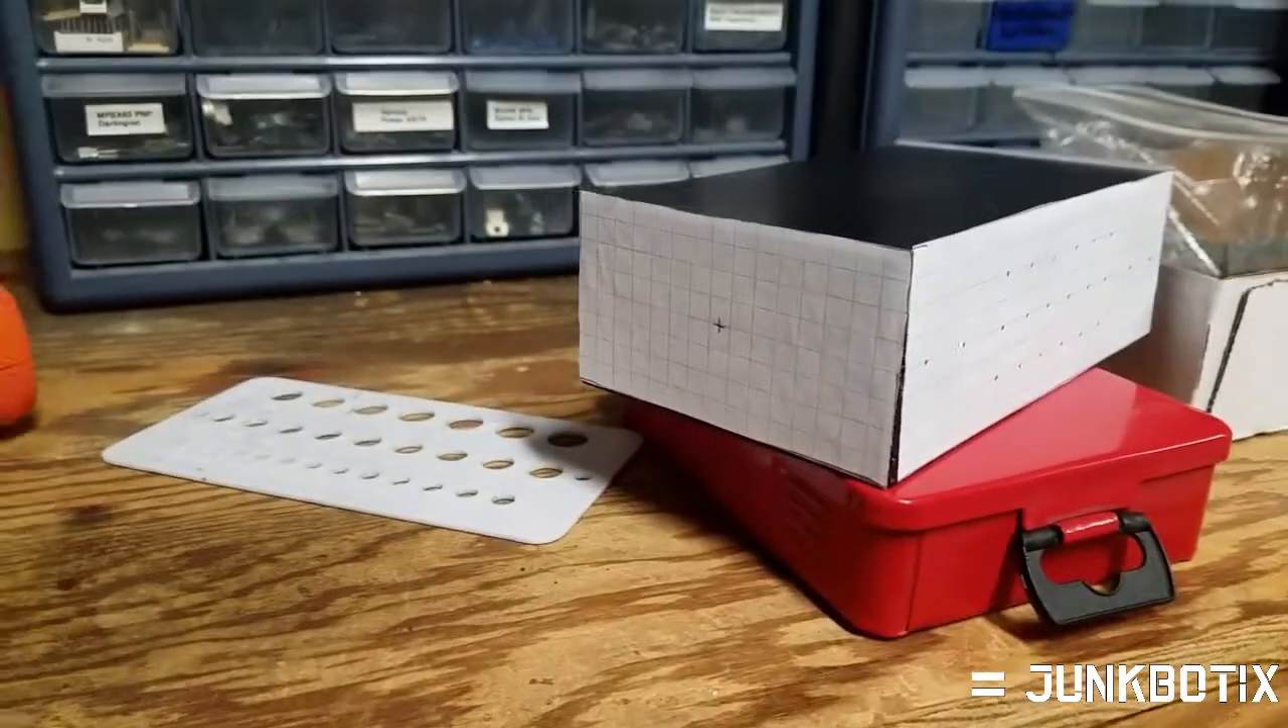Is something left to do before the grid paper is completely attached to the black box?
No.